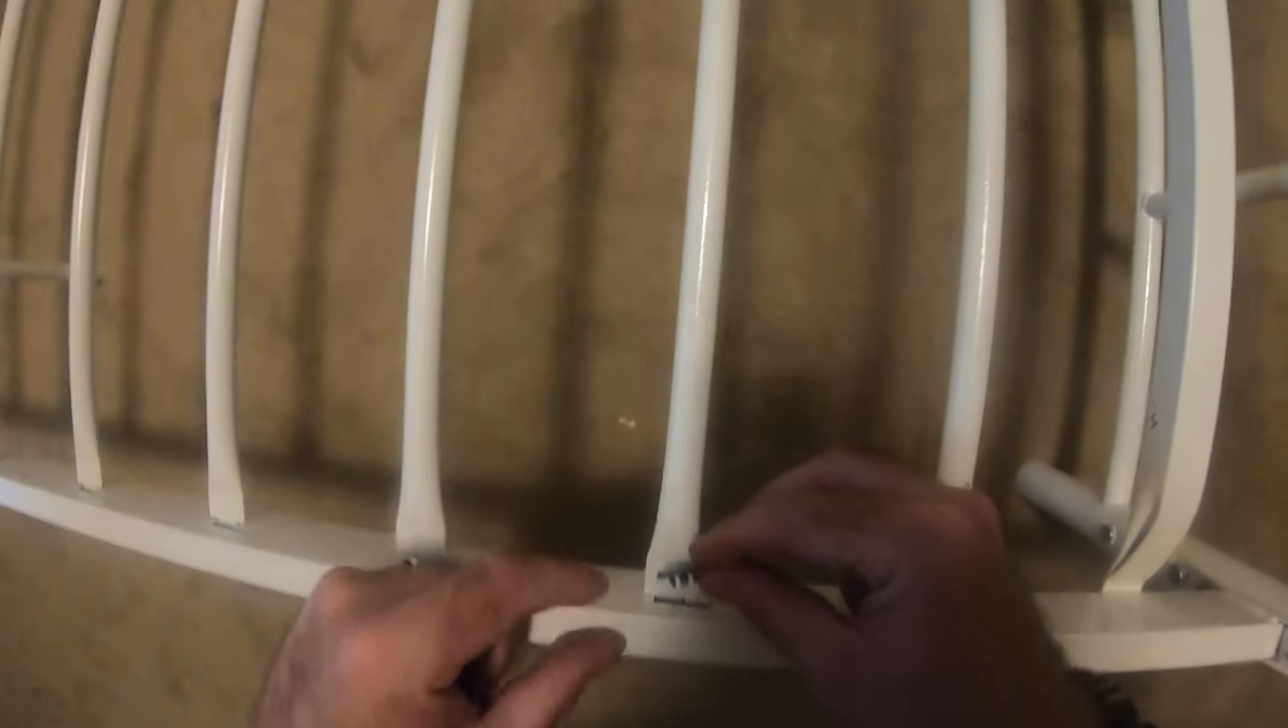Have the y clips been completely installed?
No.